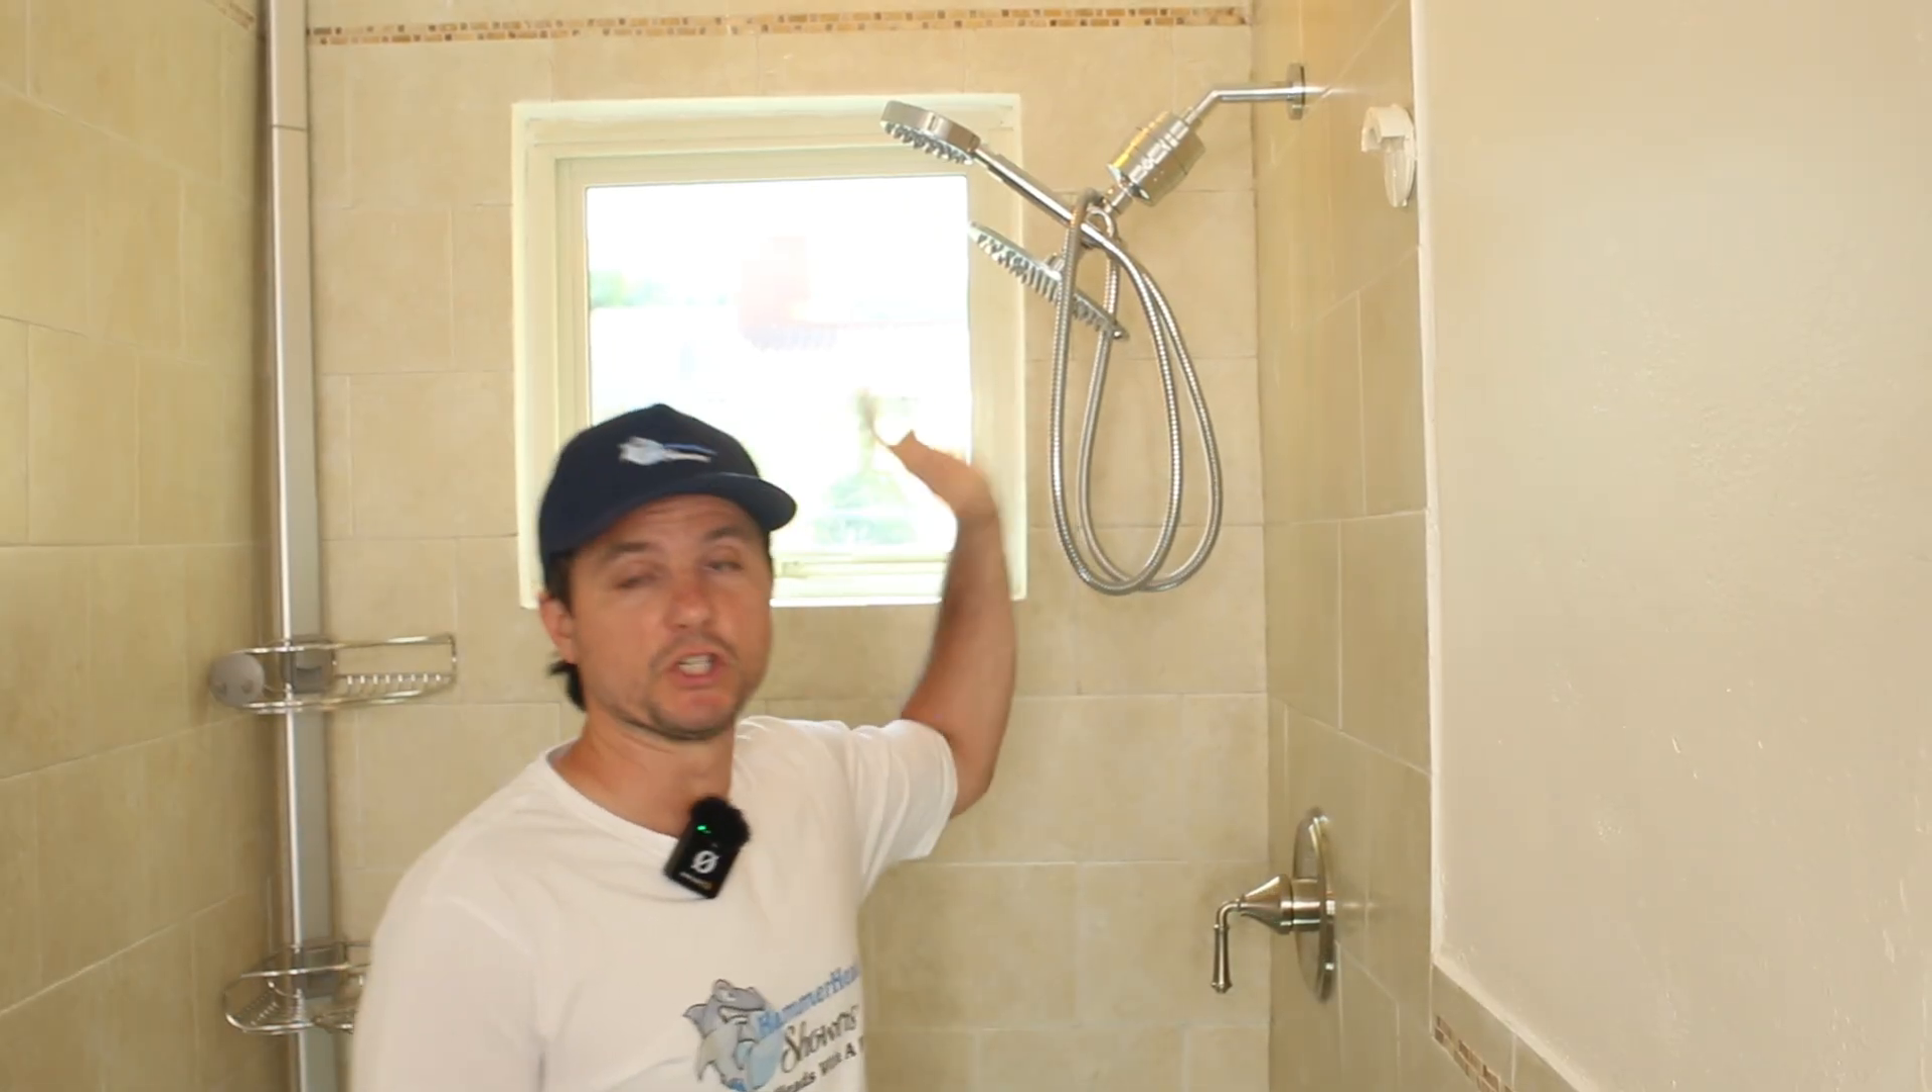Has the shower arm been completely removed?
No.